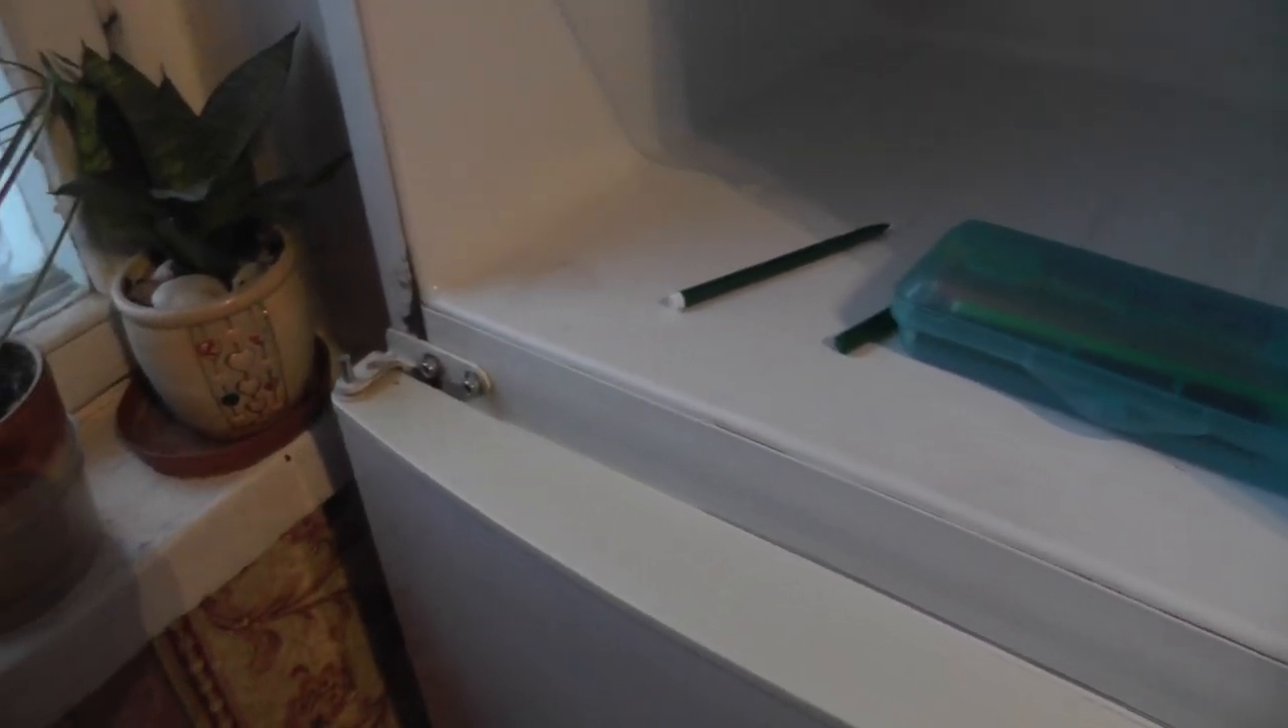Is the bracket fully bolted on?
Yes.